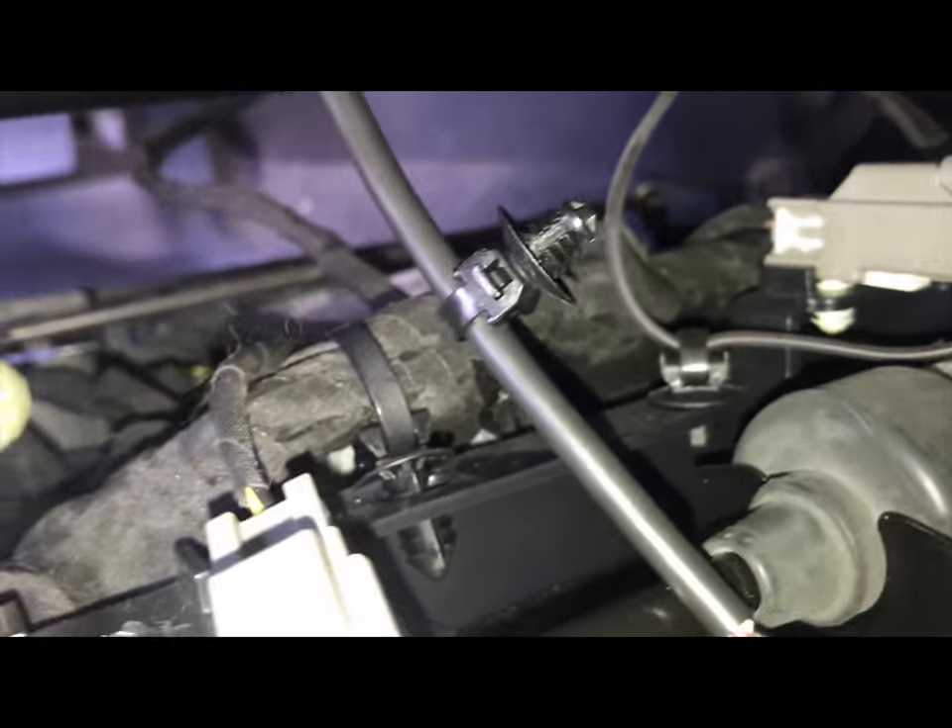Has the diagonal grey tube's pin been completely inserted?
No.